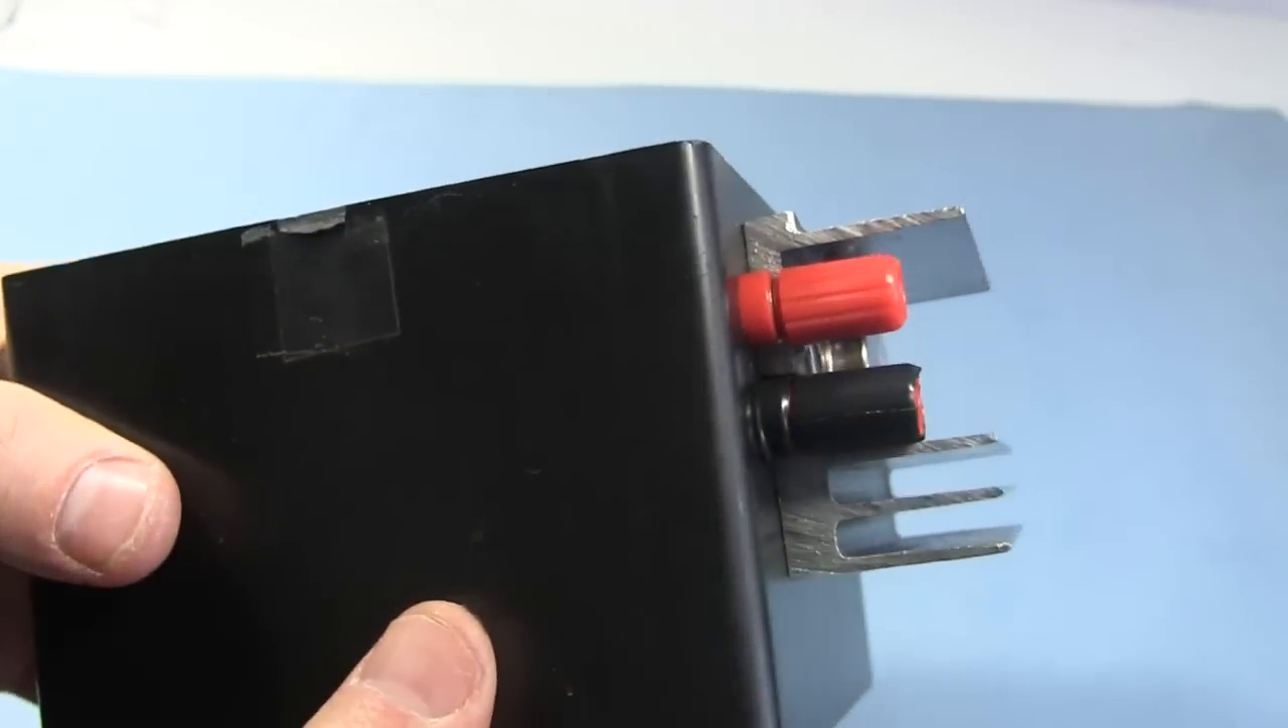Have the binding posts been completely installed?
Yes.